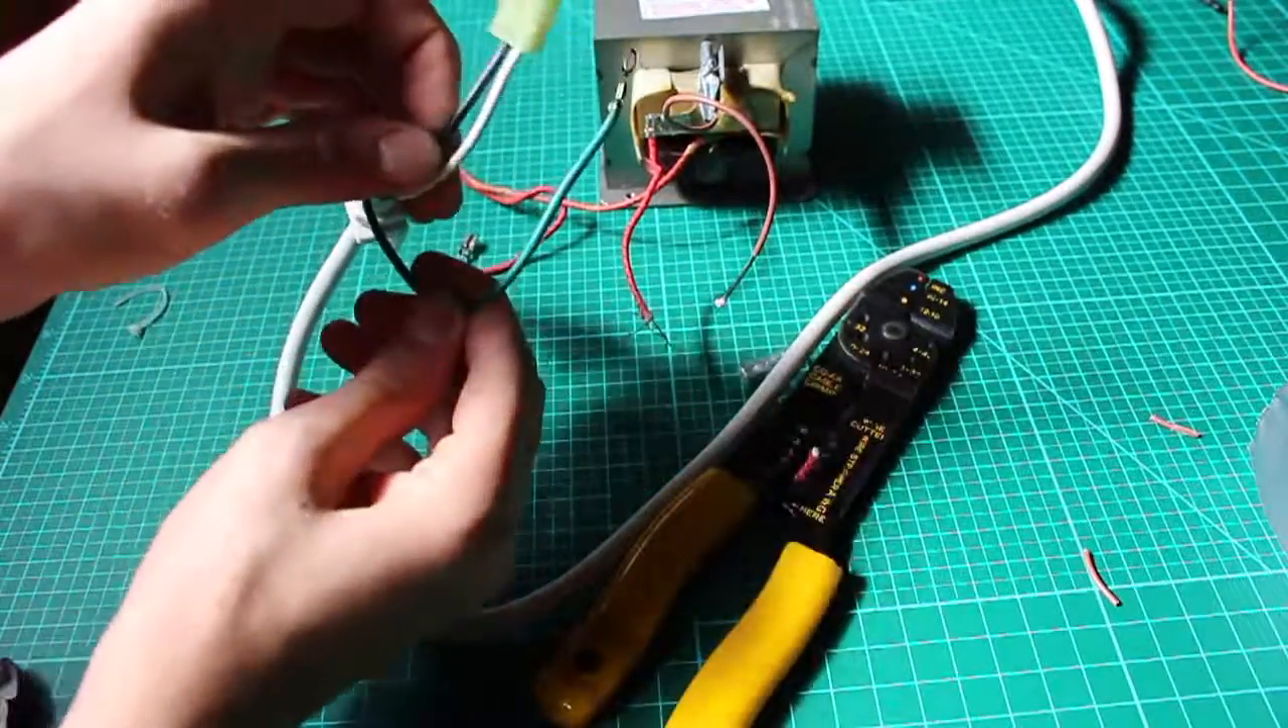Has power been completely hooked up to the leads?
No.